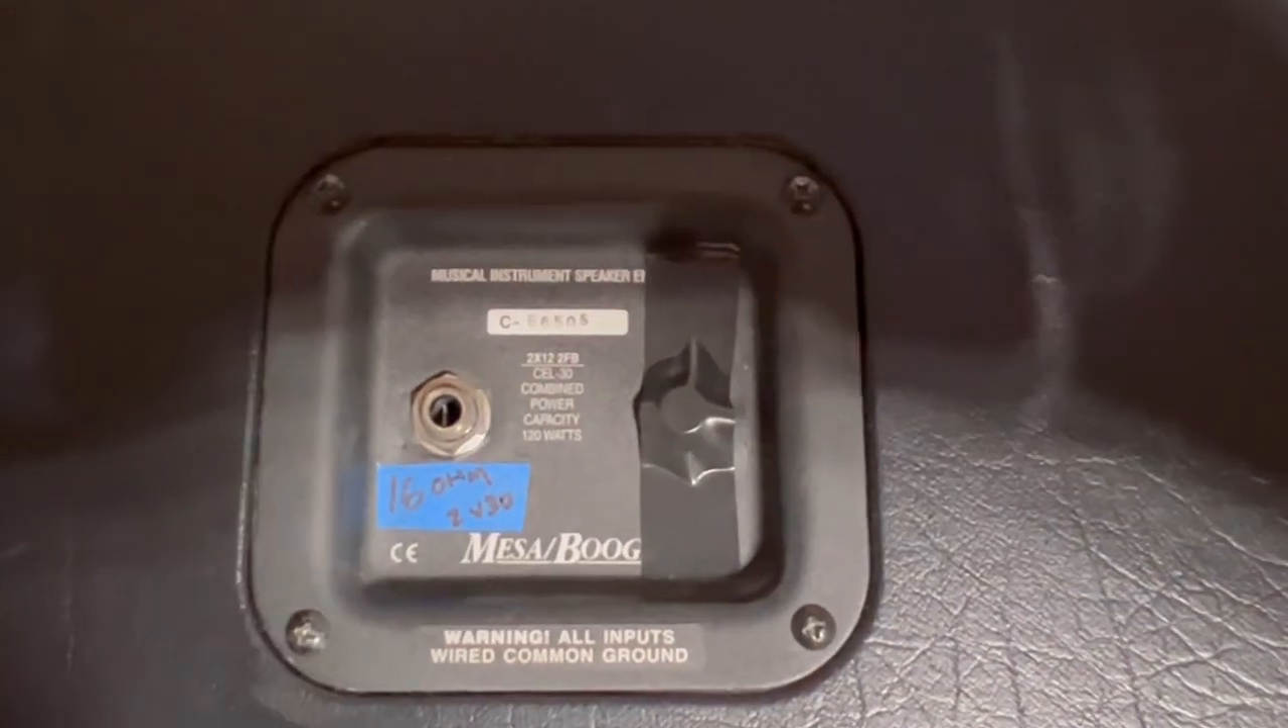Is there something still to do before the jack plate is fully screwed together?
No.